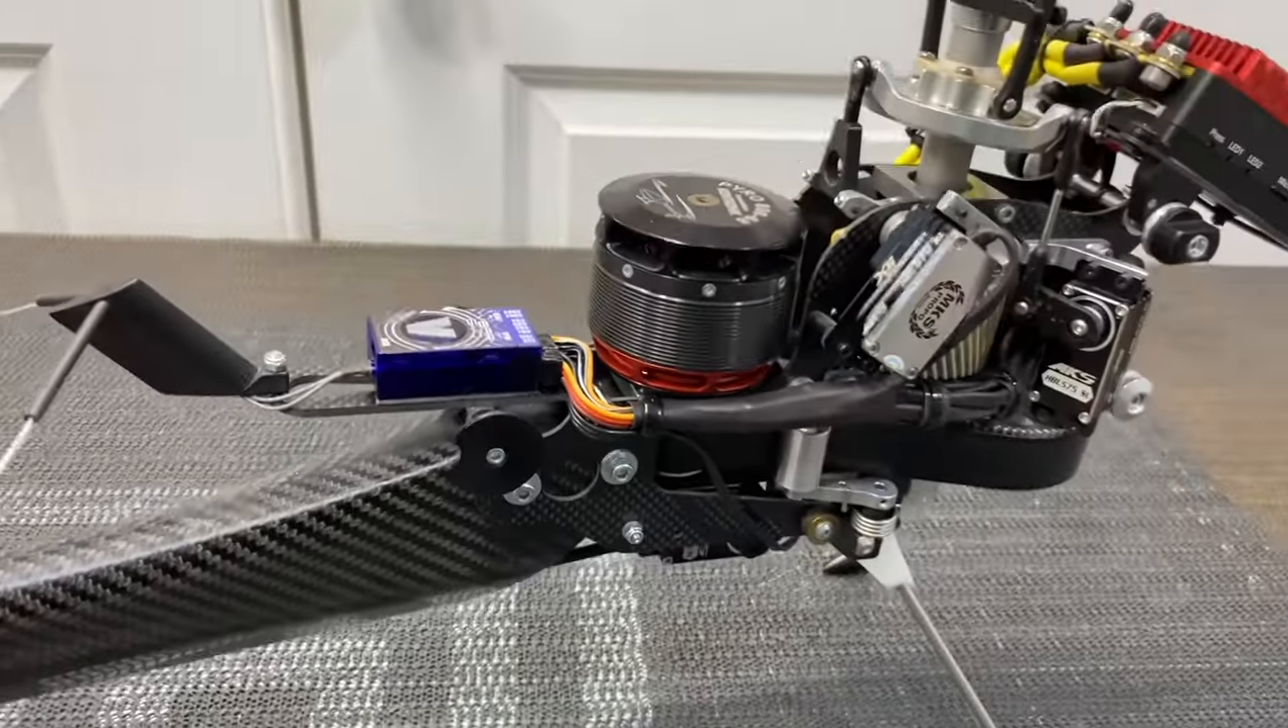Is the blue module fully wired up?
Yes.